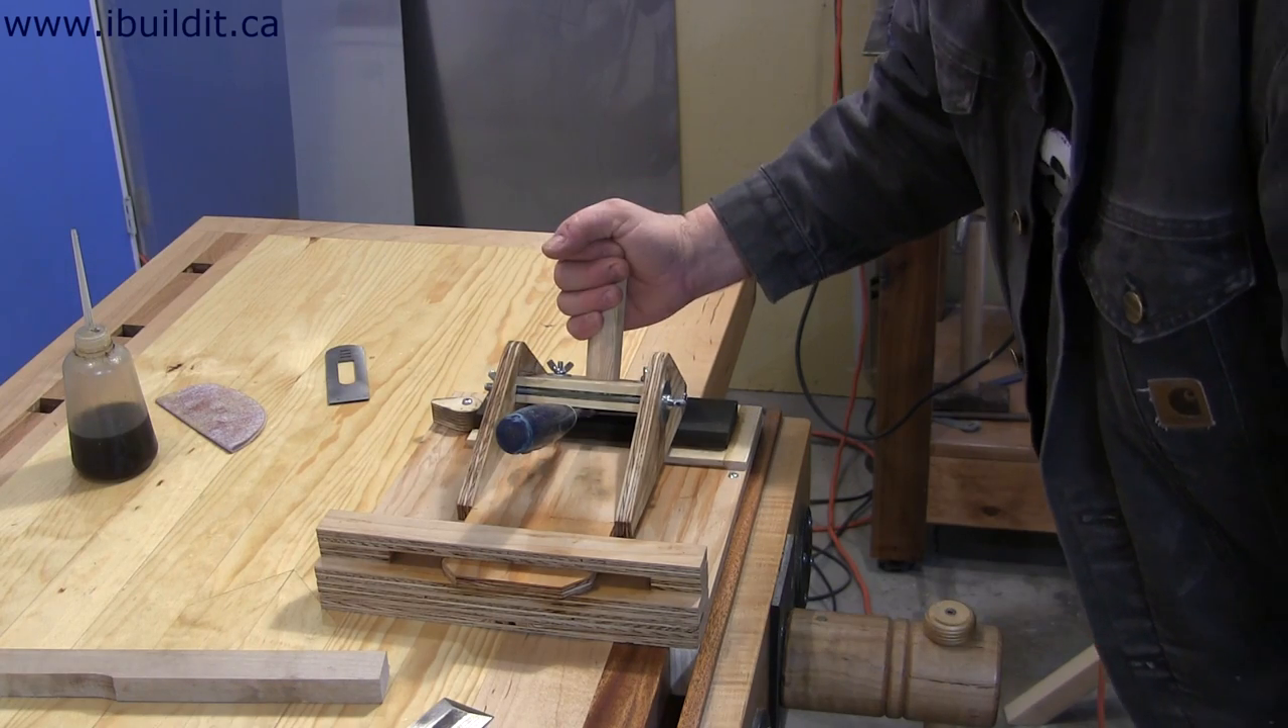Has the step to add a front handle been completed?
Yes.